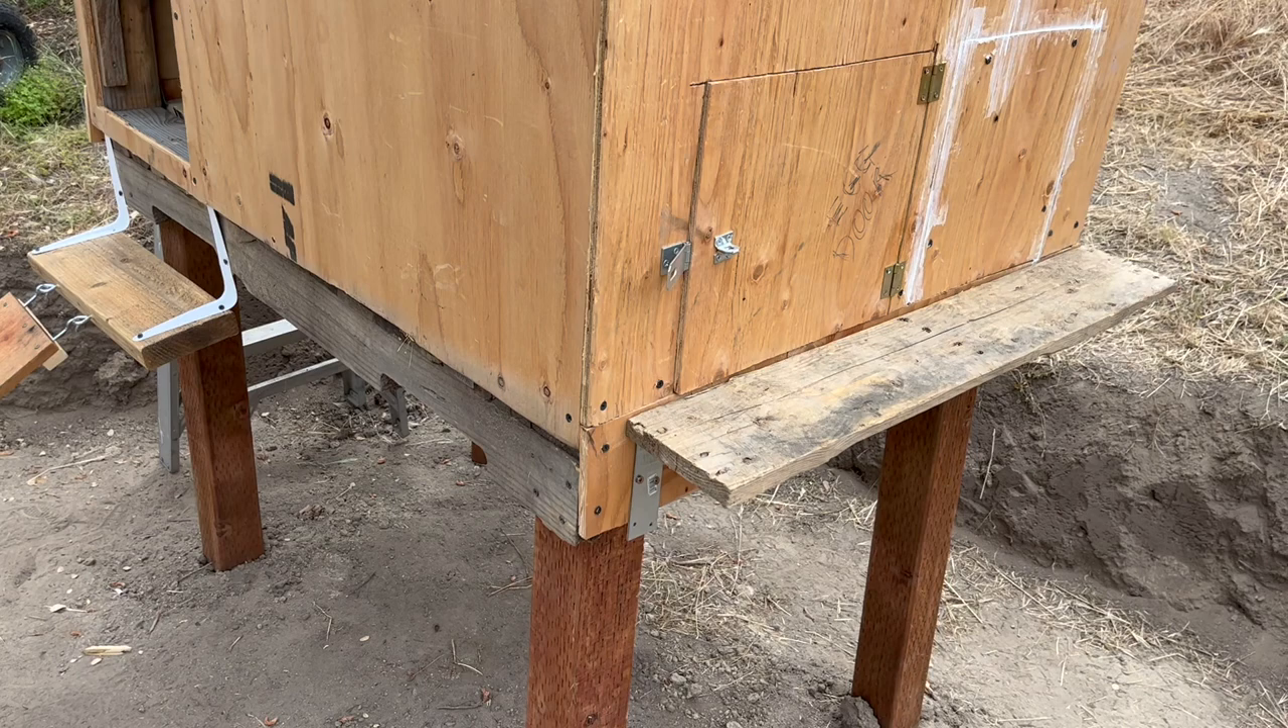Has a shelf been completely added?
Yes.